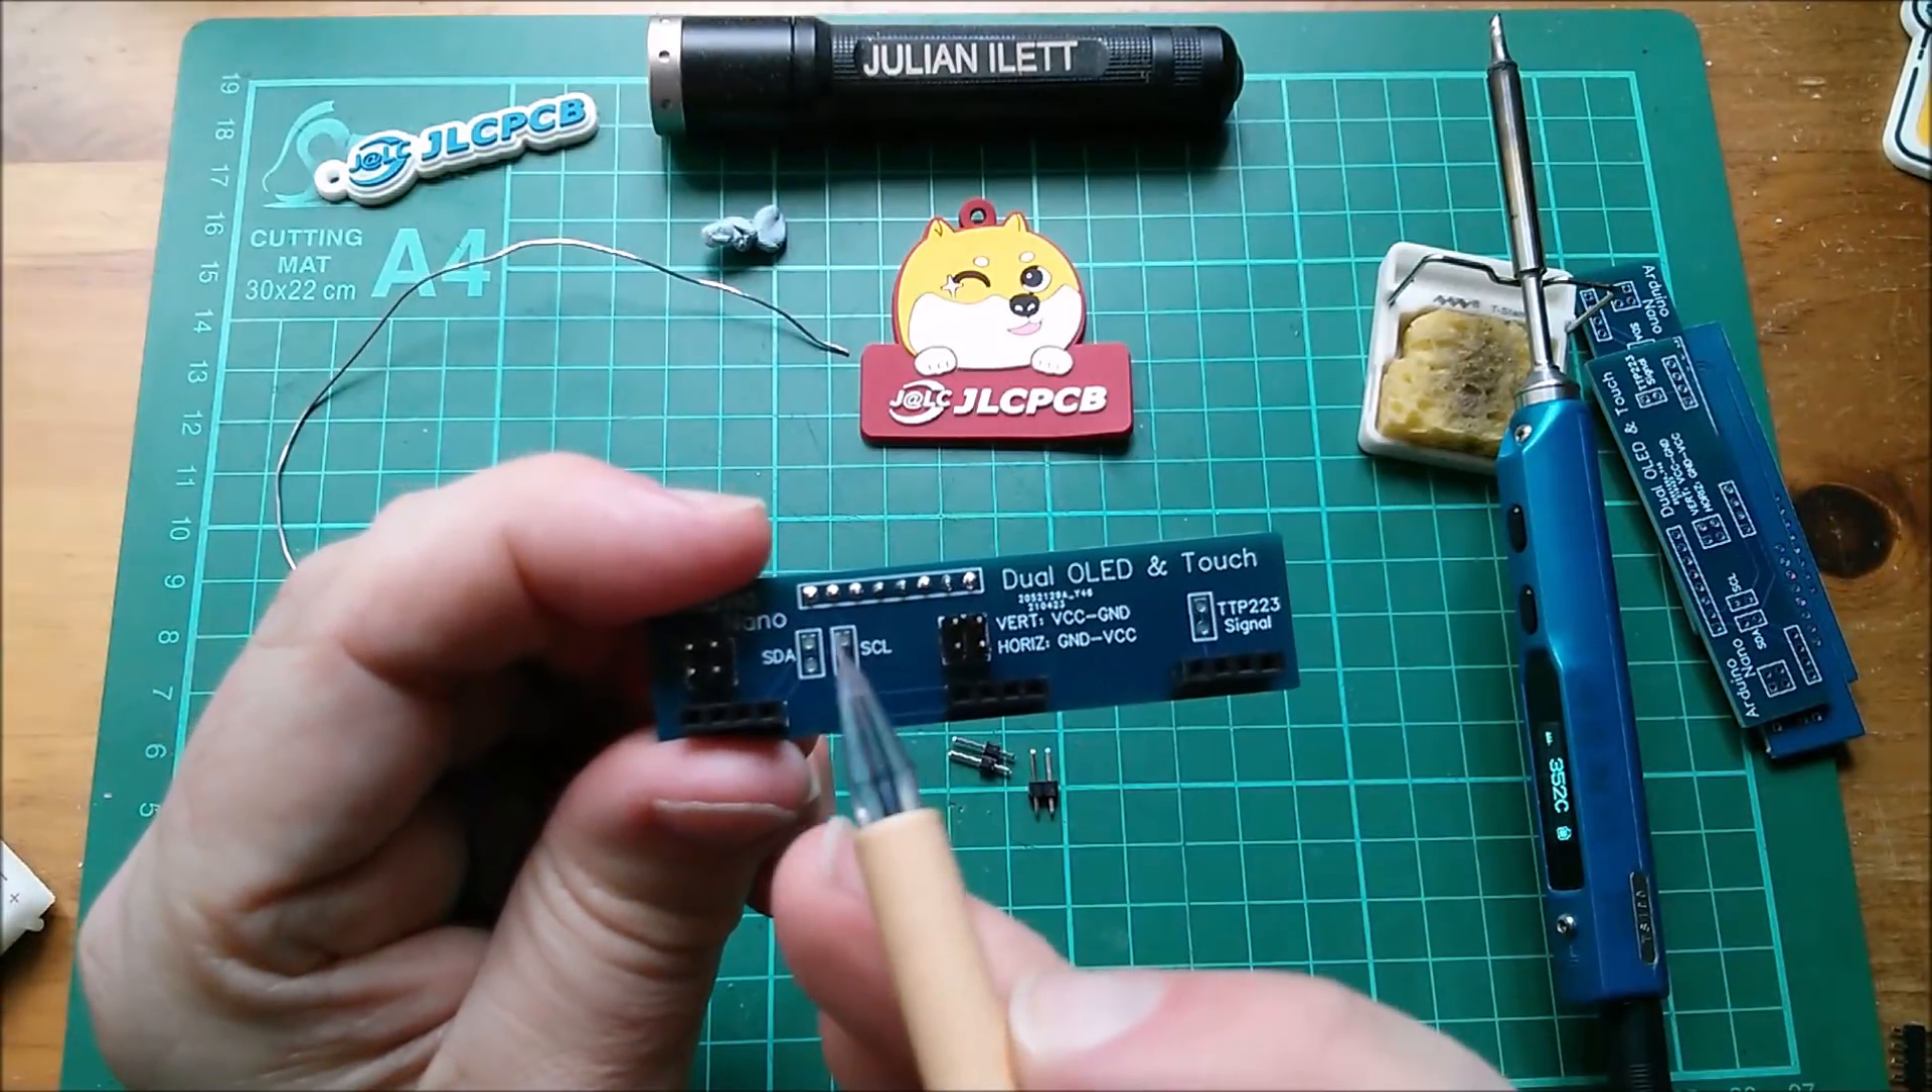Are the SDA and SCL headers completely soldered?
No.